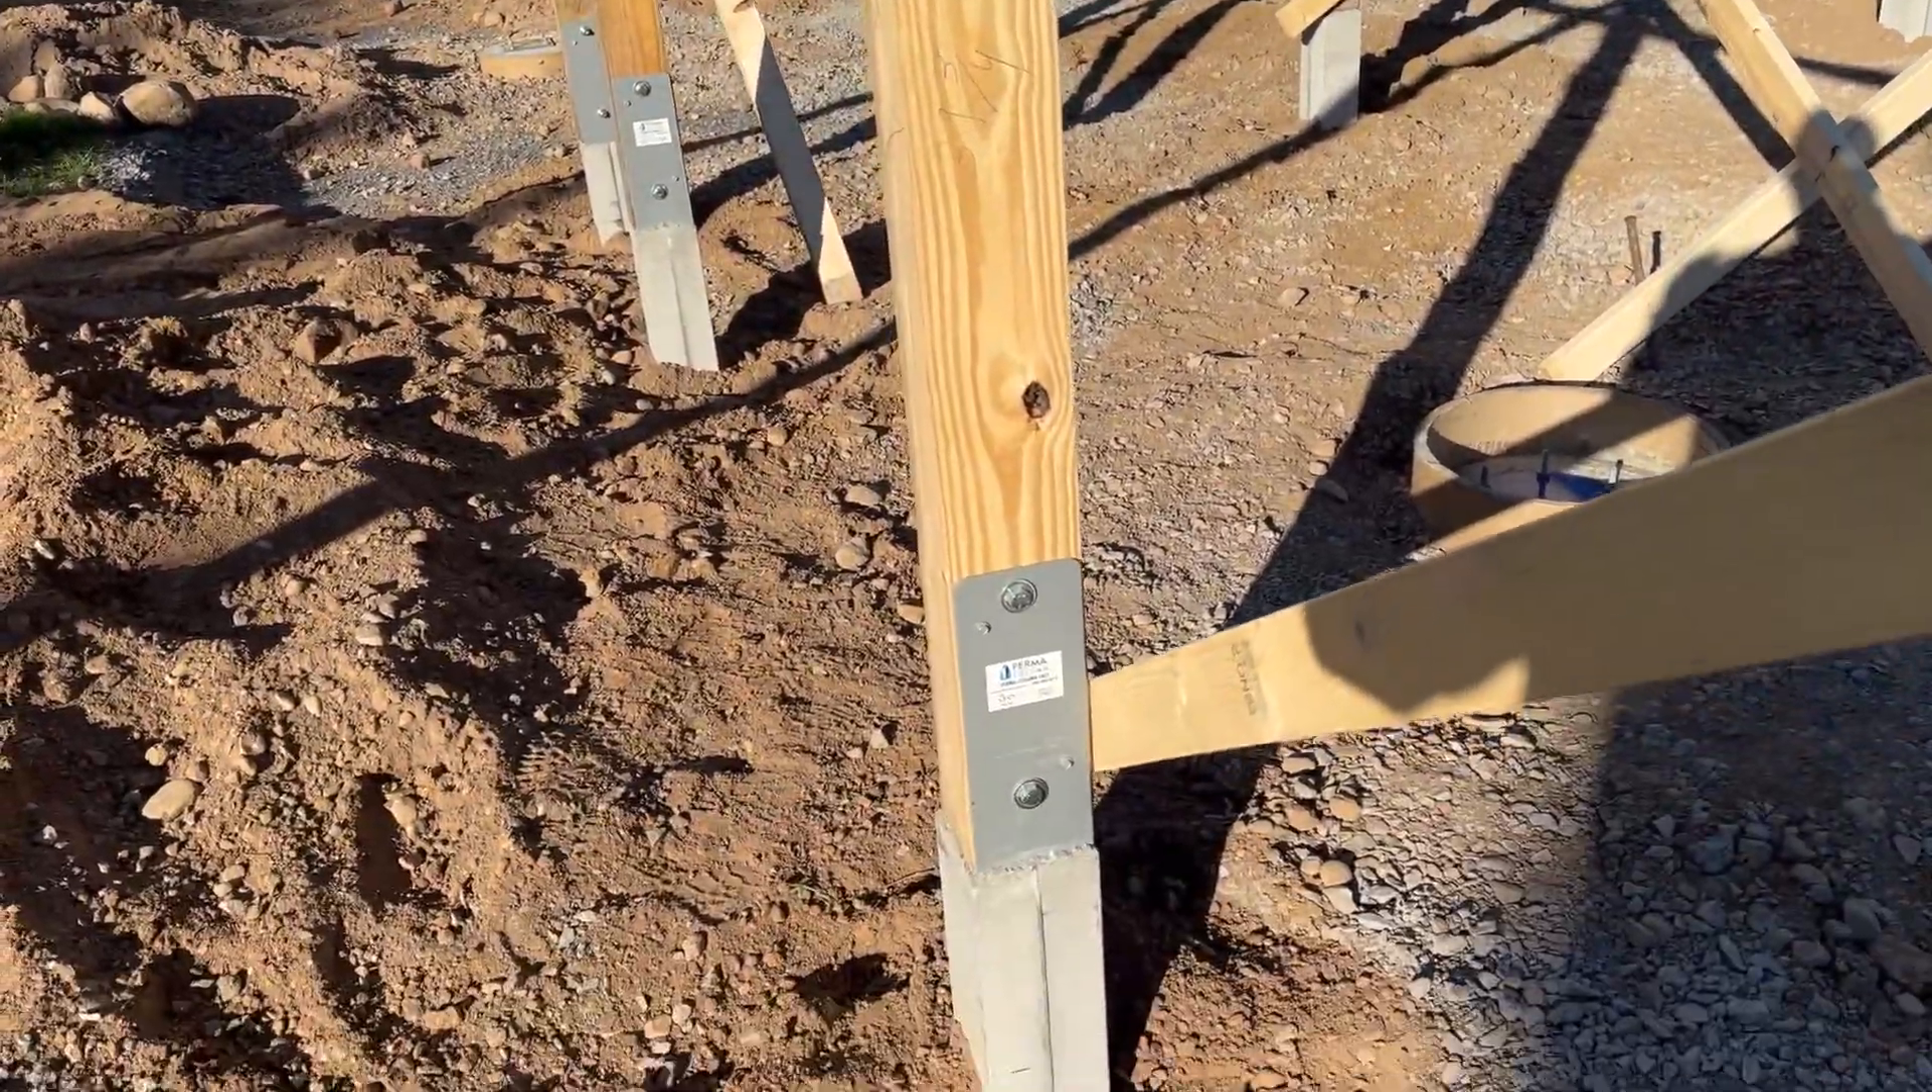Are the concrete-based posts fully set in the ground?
Yes.